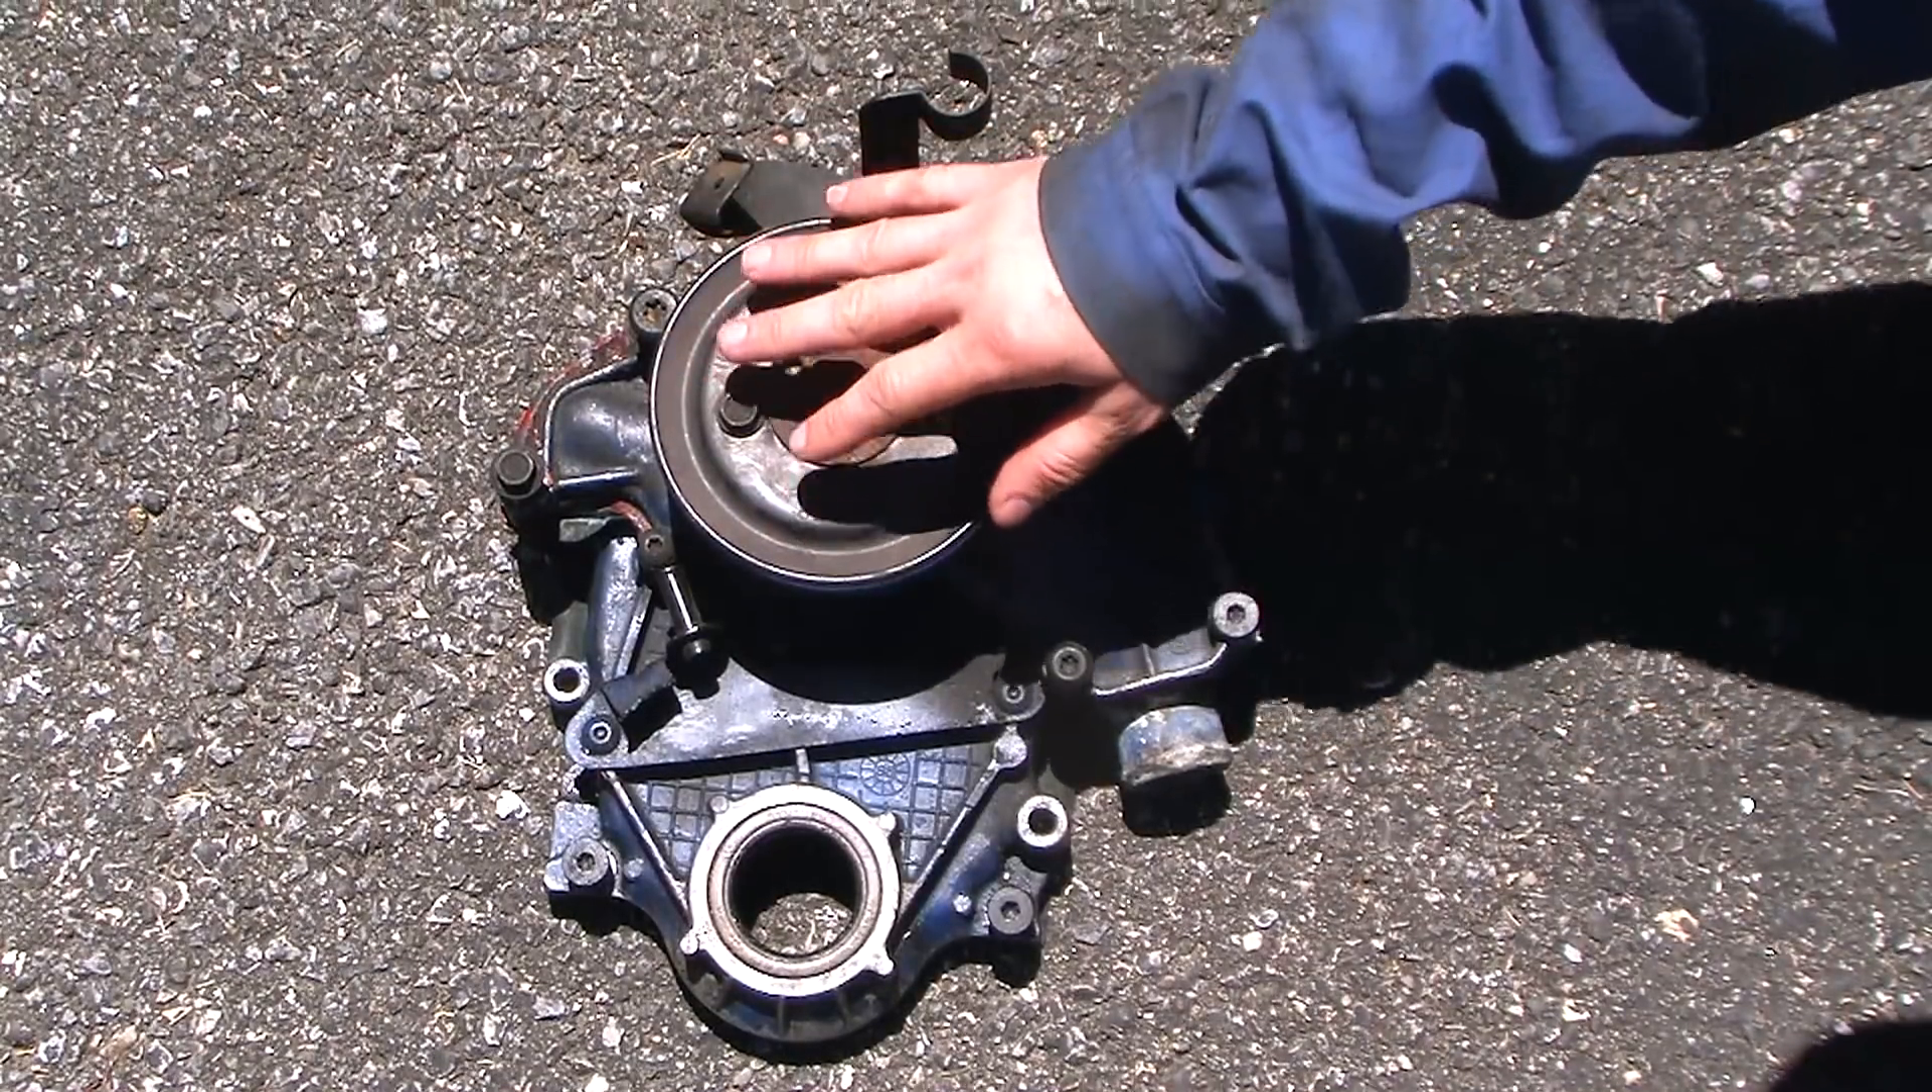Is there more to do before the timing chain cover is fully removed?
No.